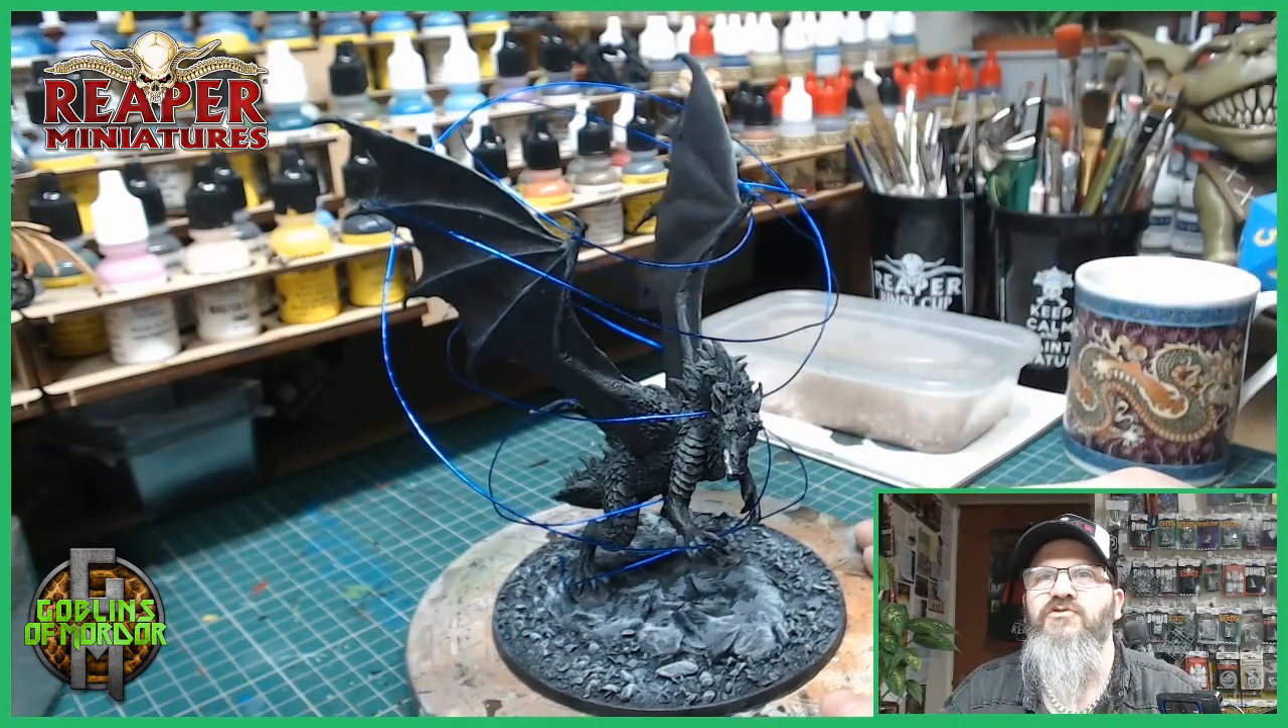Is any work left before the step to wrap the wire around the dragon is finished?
No.